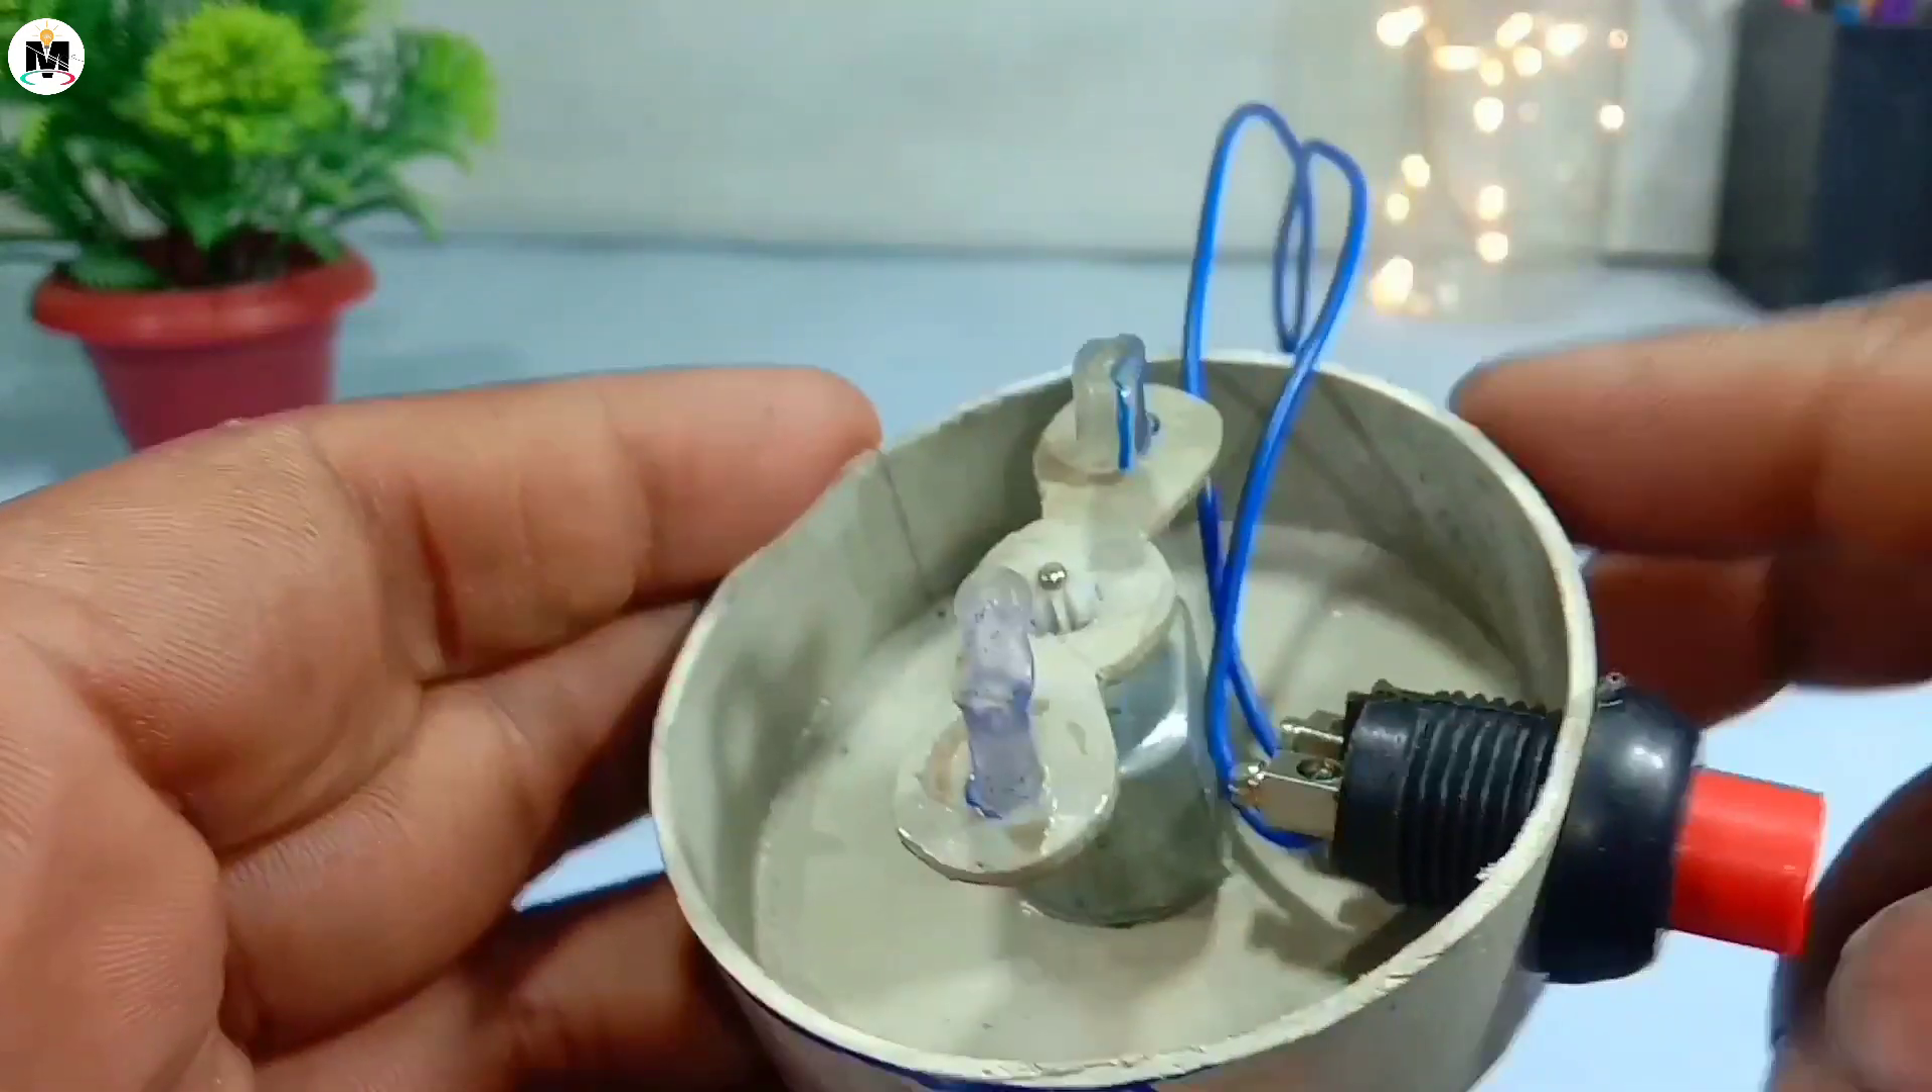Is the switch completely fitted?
Yes.